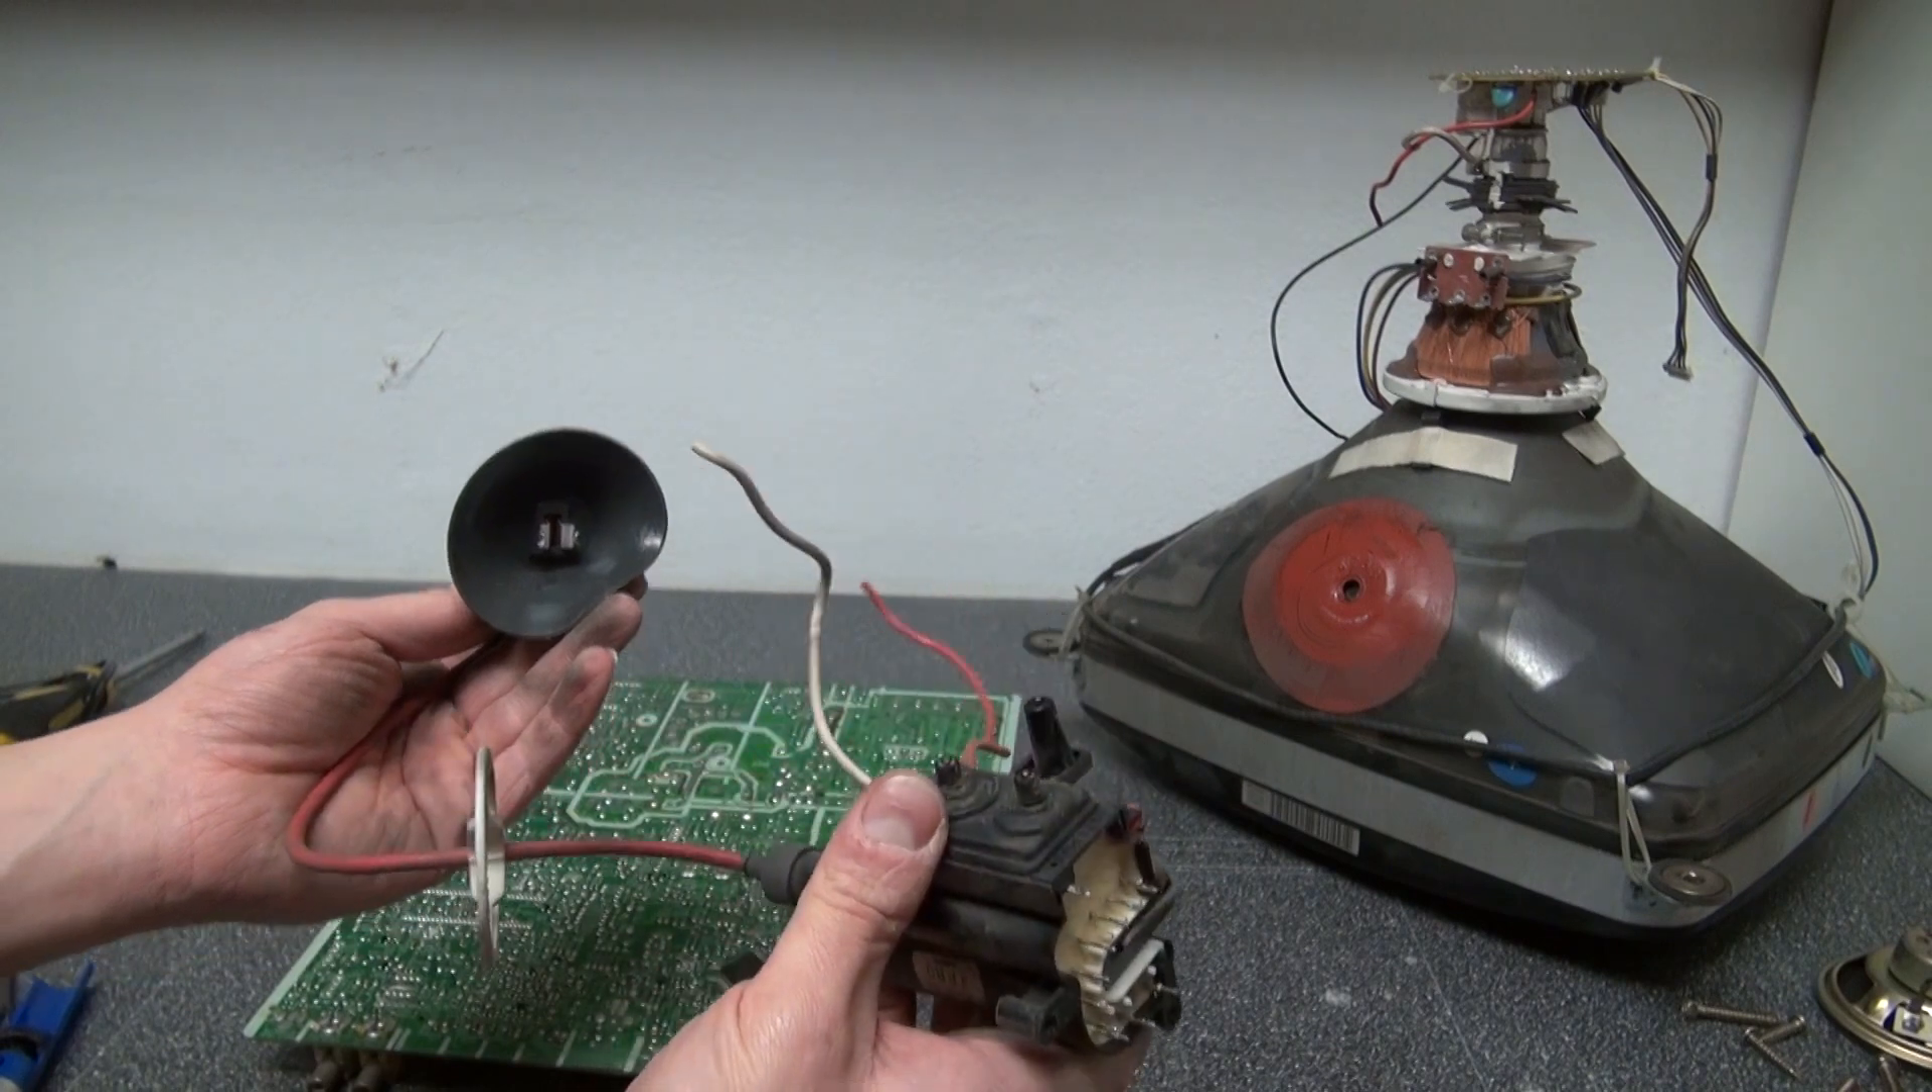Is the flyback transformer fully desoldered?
Yes.